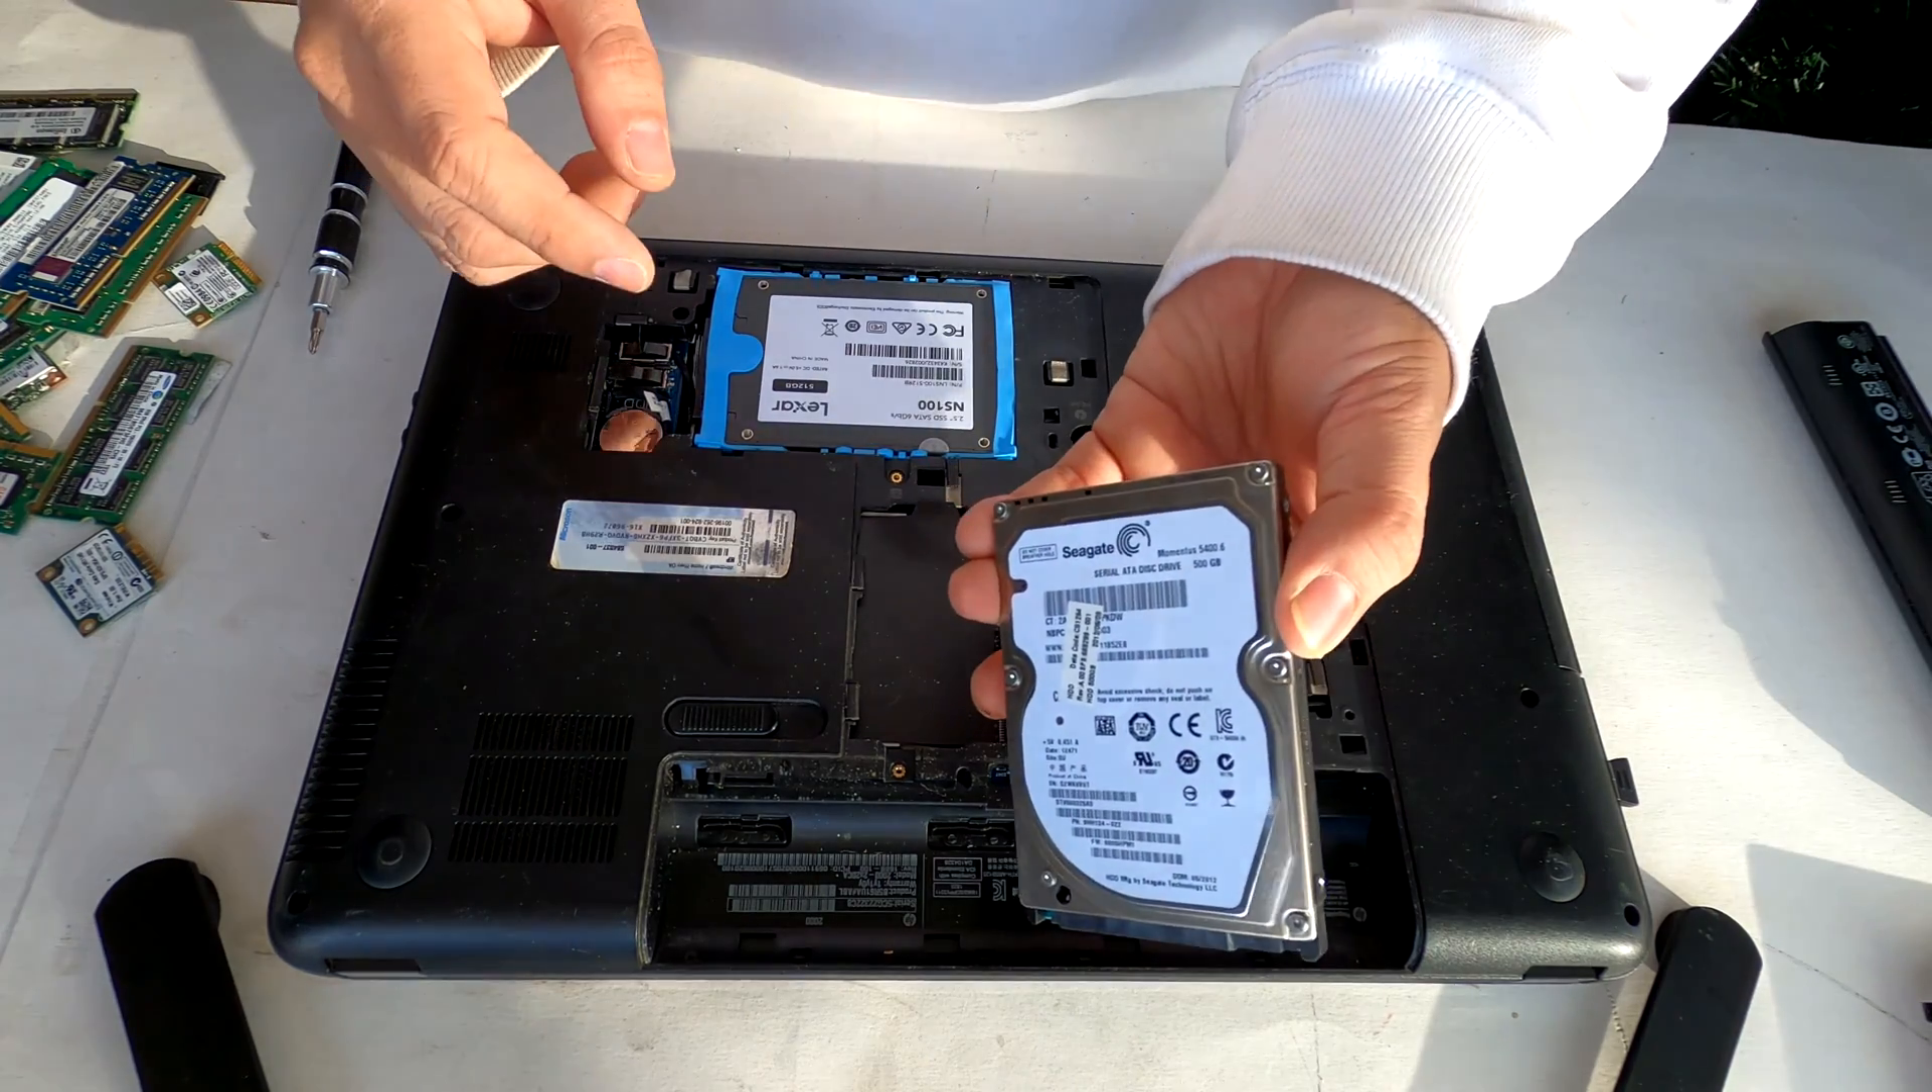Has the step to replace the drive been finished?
Yes.